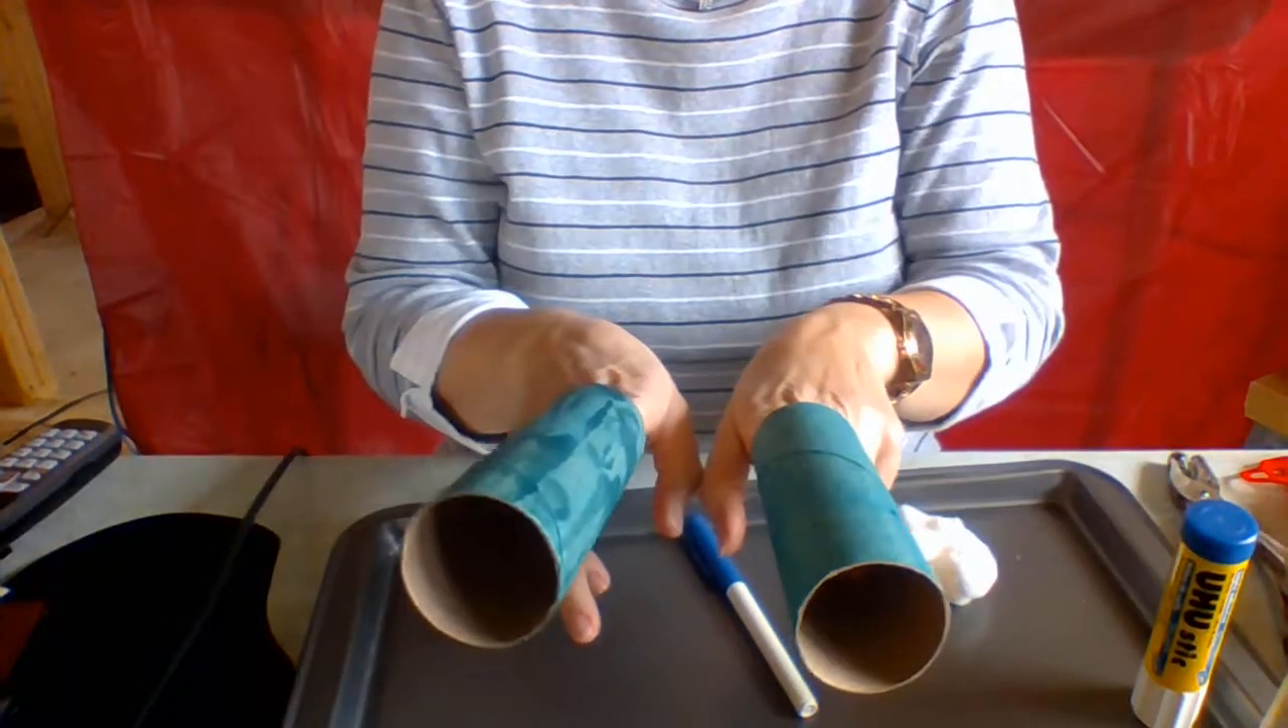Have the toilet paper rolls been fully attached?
No.